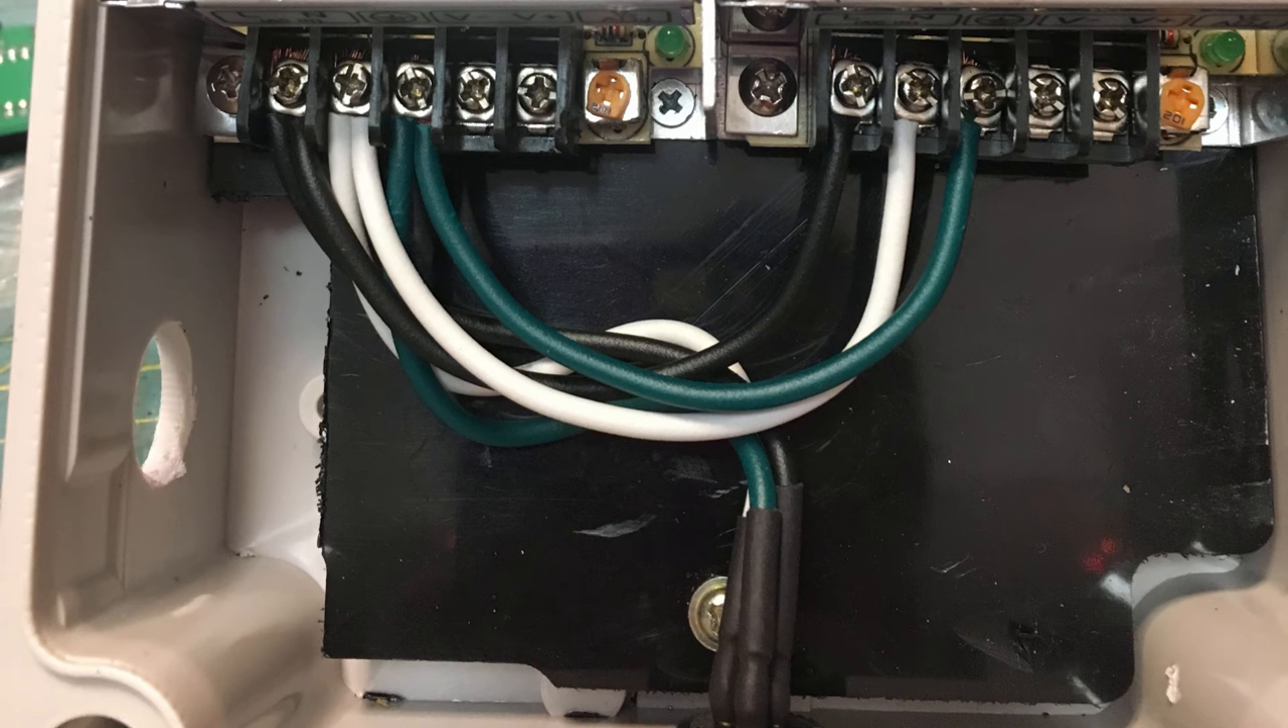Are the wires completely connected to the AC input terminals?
Yes.